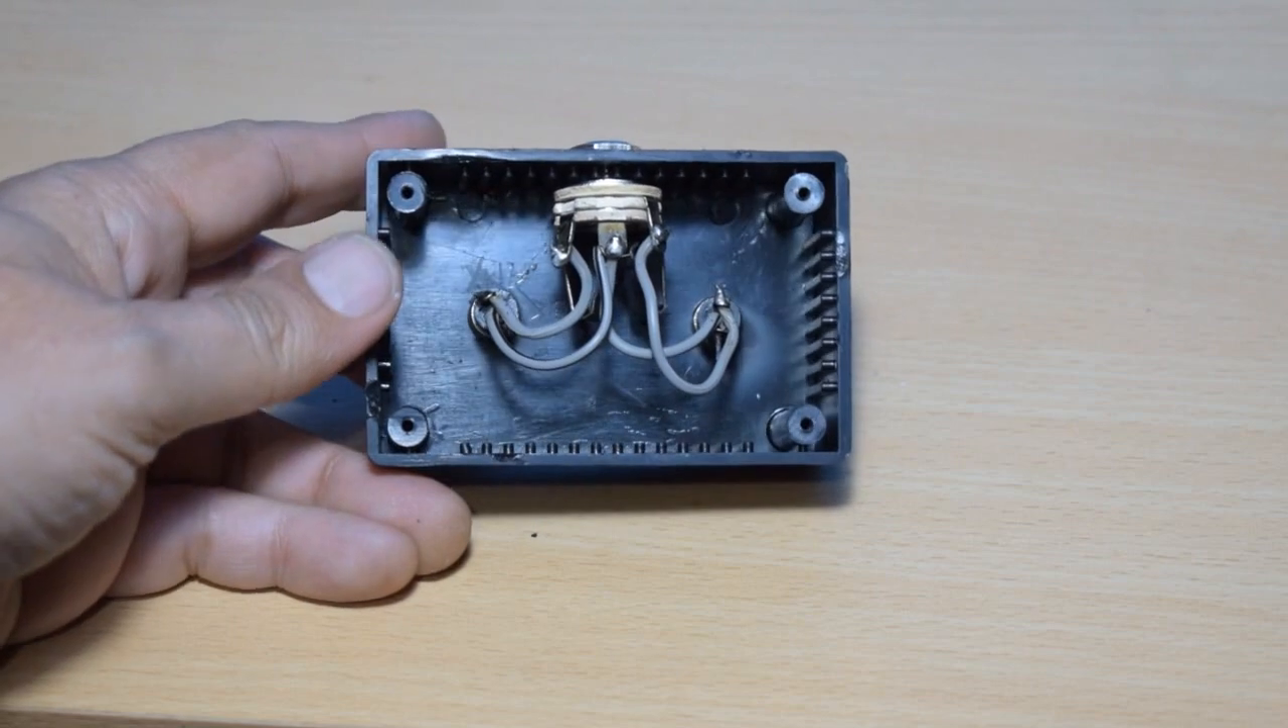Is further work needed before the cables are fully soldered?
No.